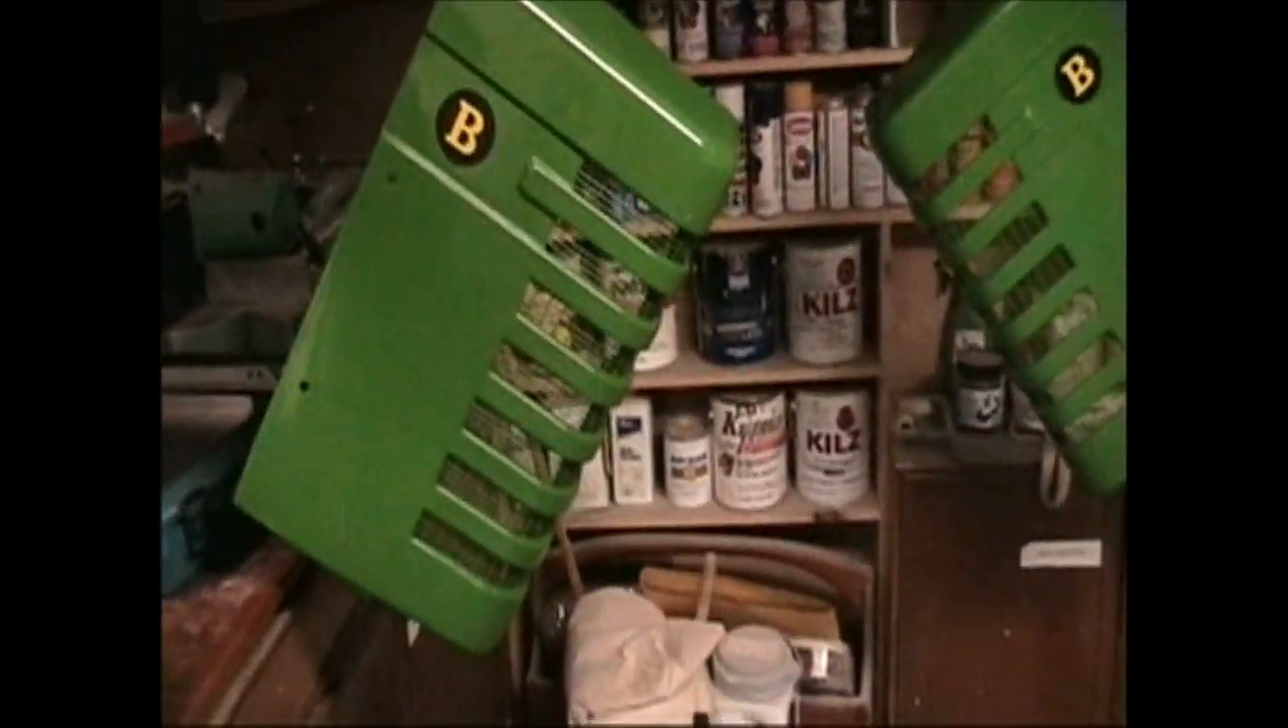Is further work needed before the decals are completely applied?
No.